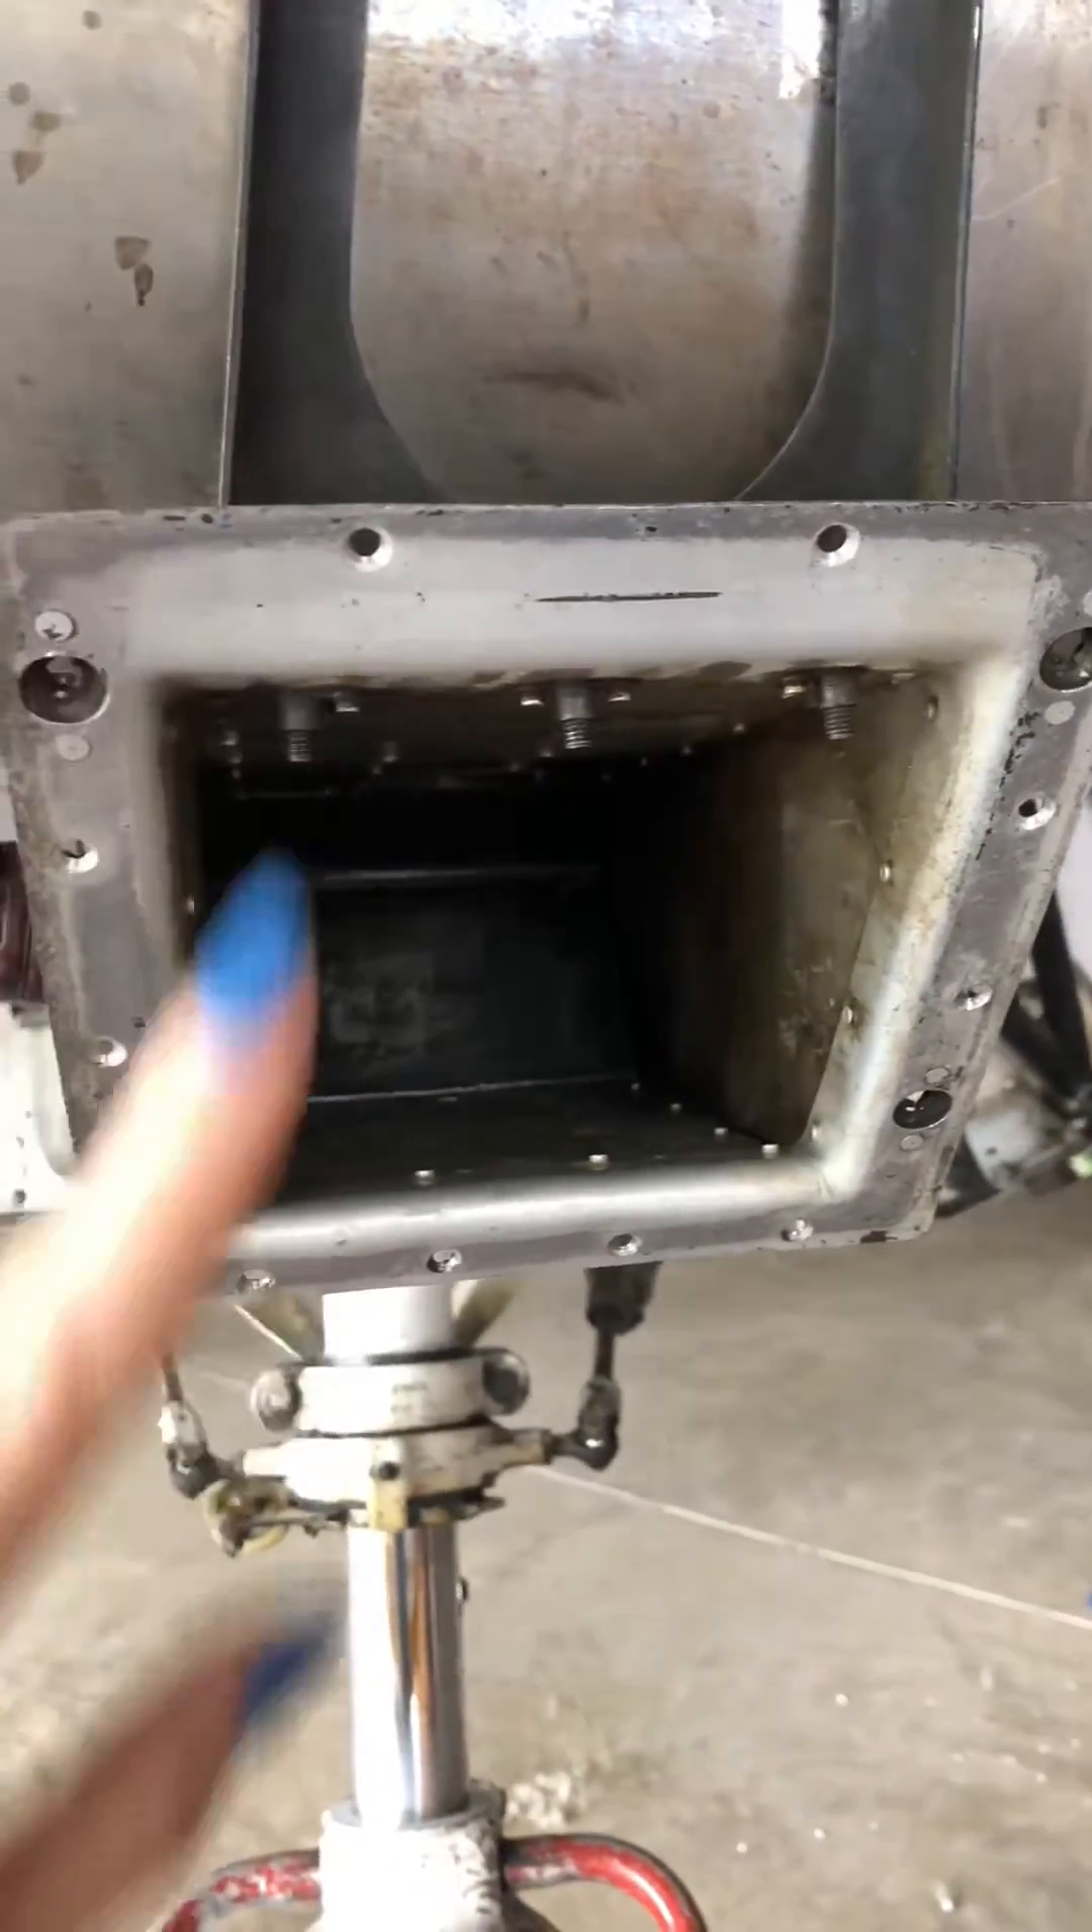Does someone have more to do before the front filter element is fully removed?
No.